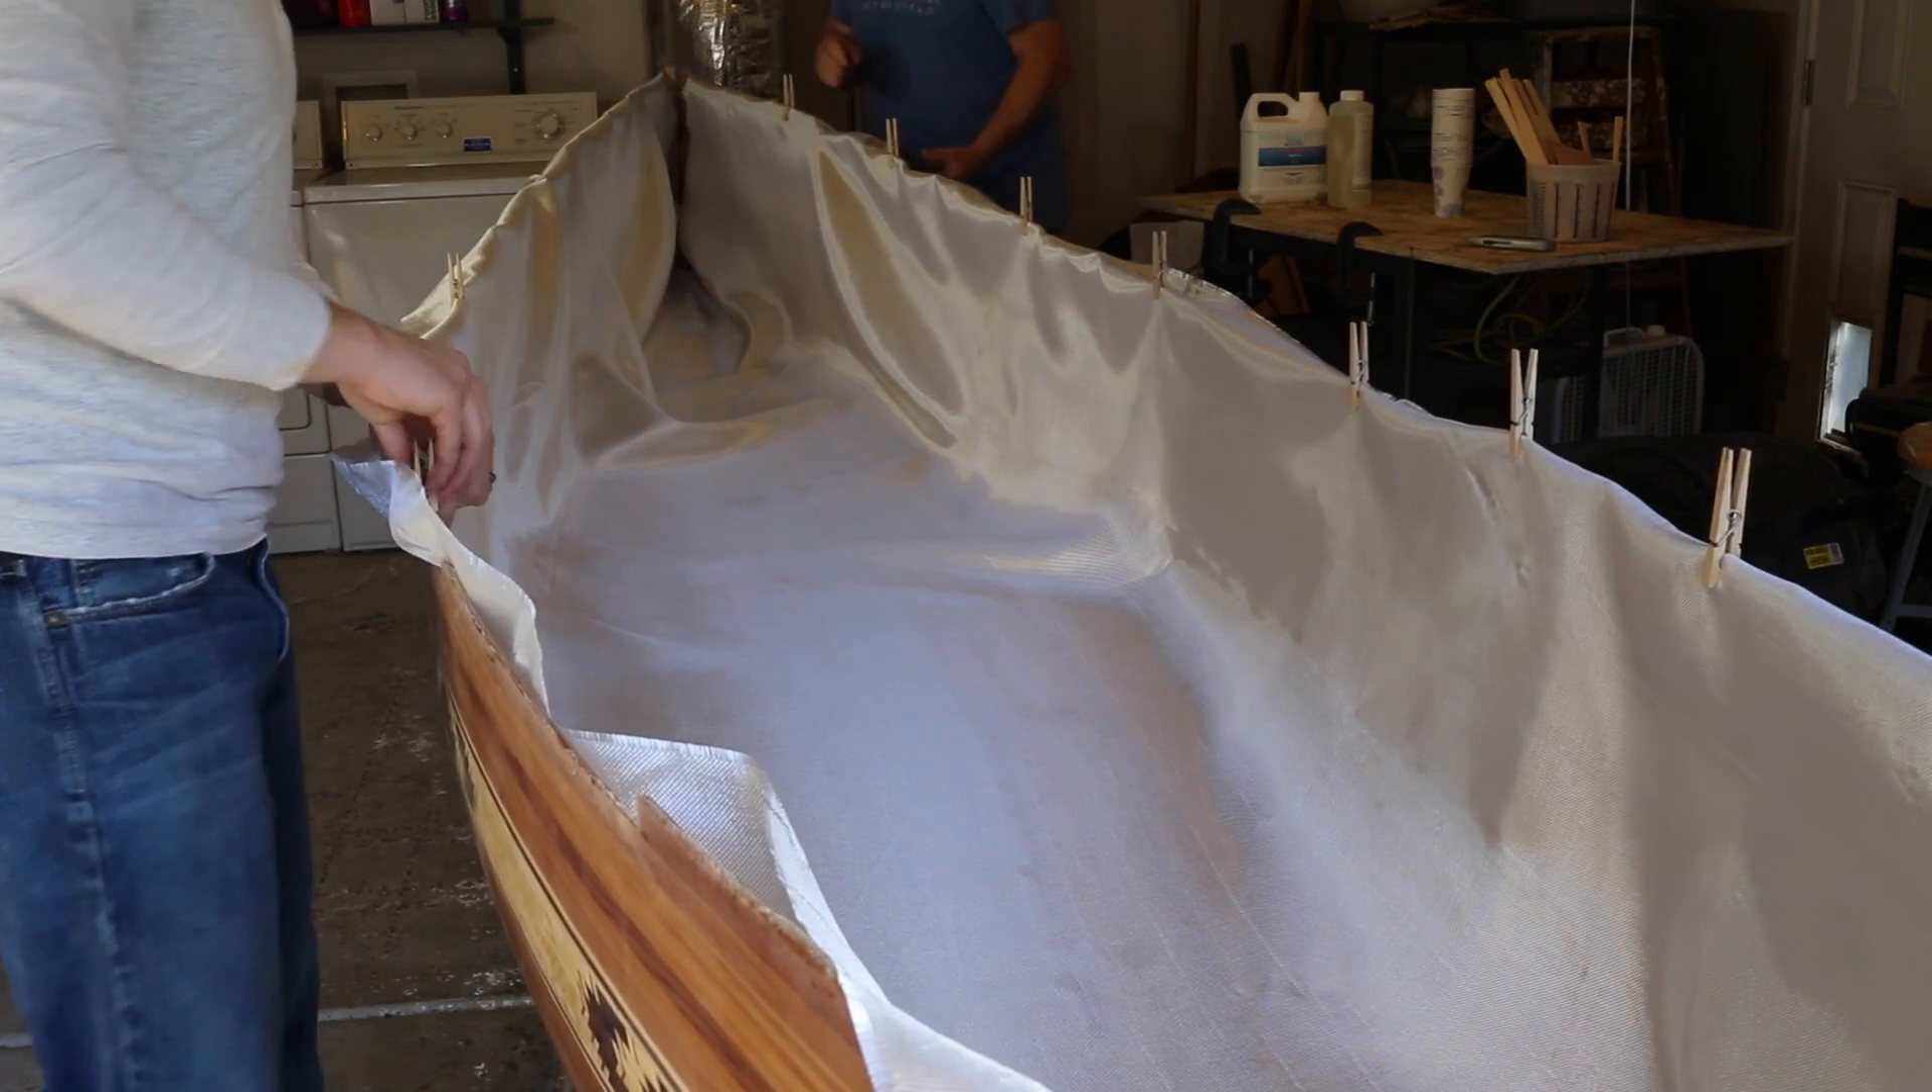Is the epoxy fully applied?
No.